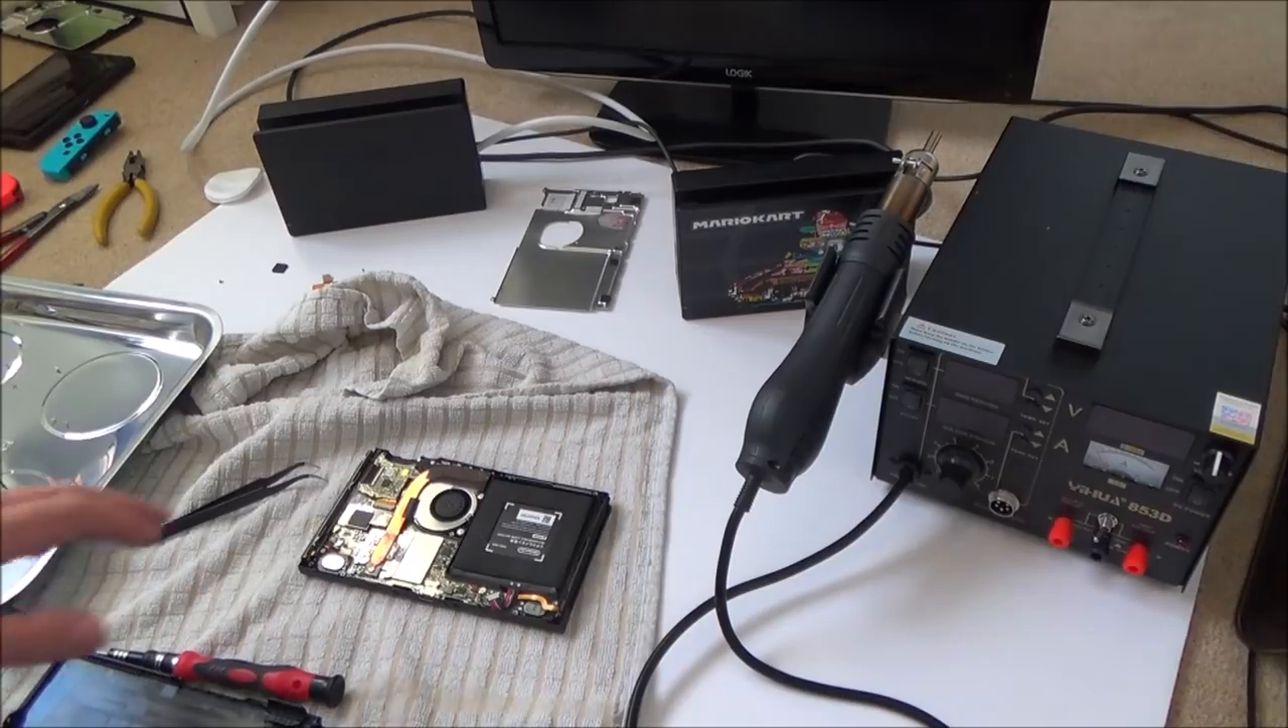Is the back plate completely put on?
No.